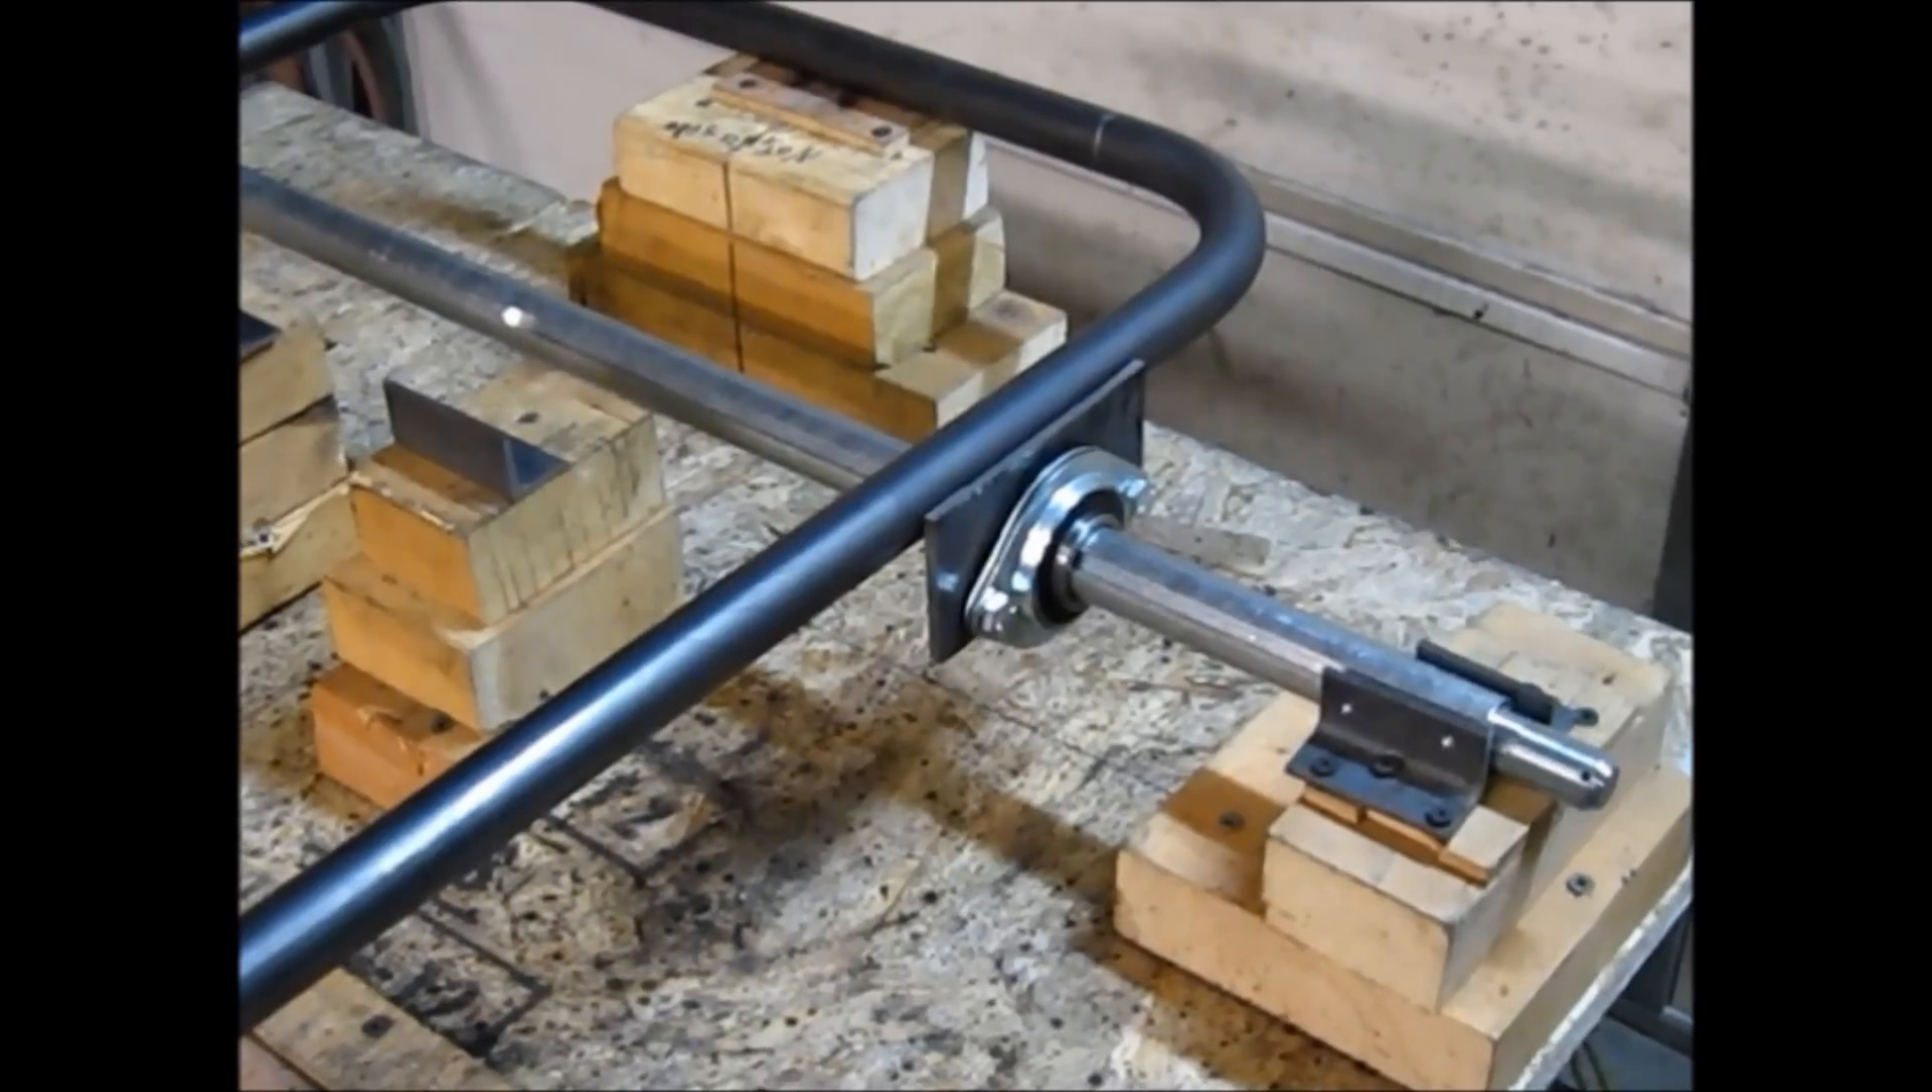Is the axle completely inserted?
Yes.